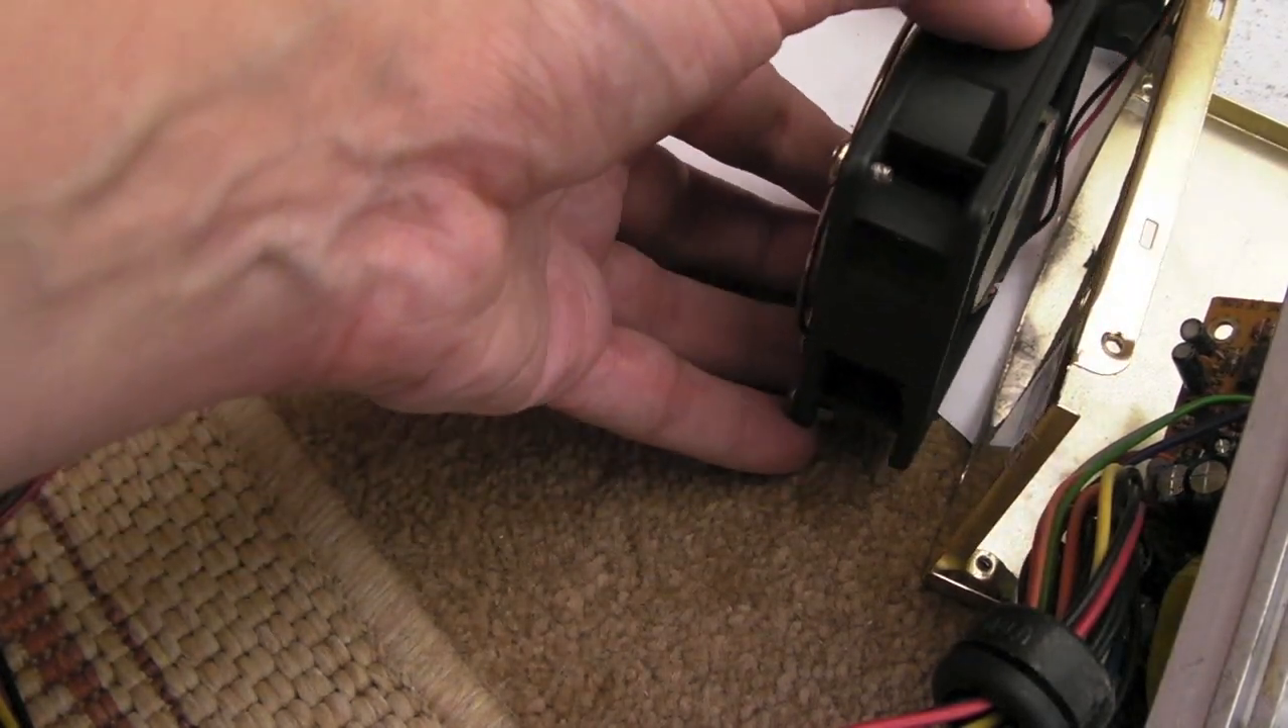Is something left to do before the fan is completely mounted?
Yes.